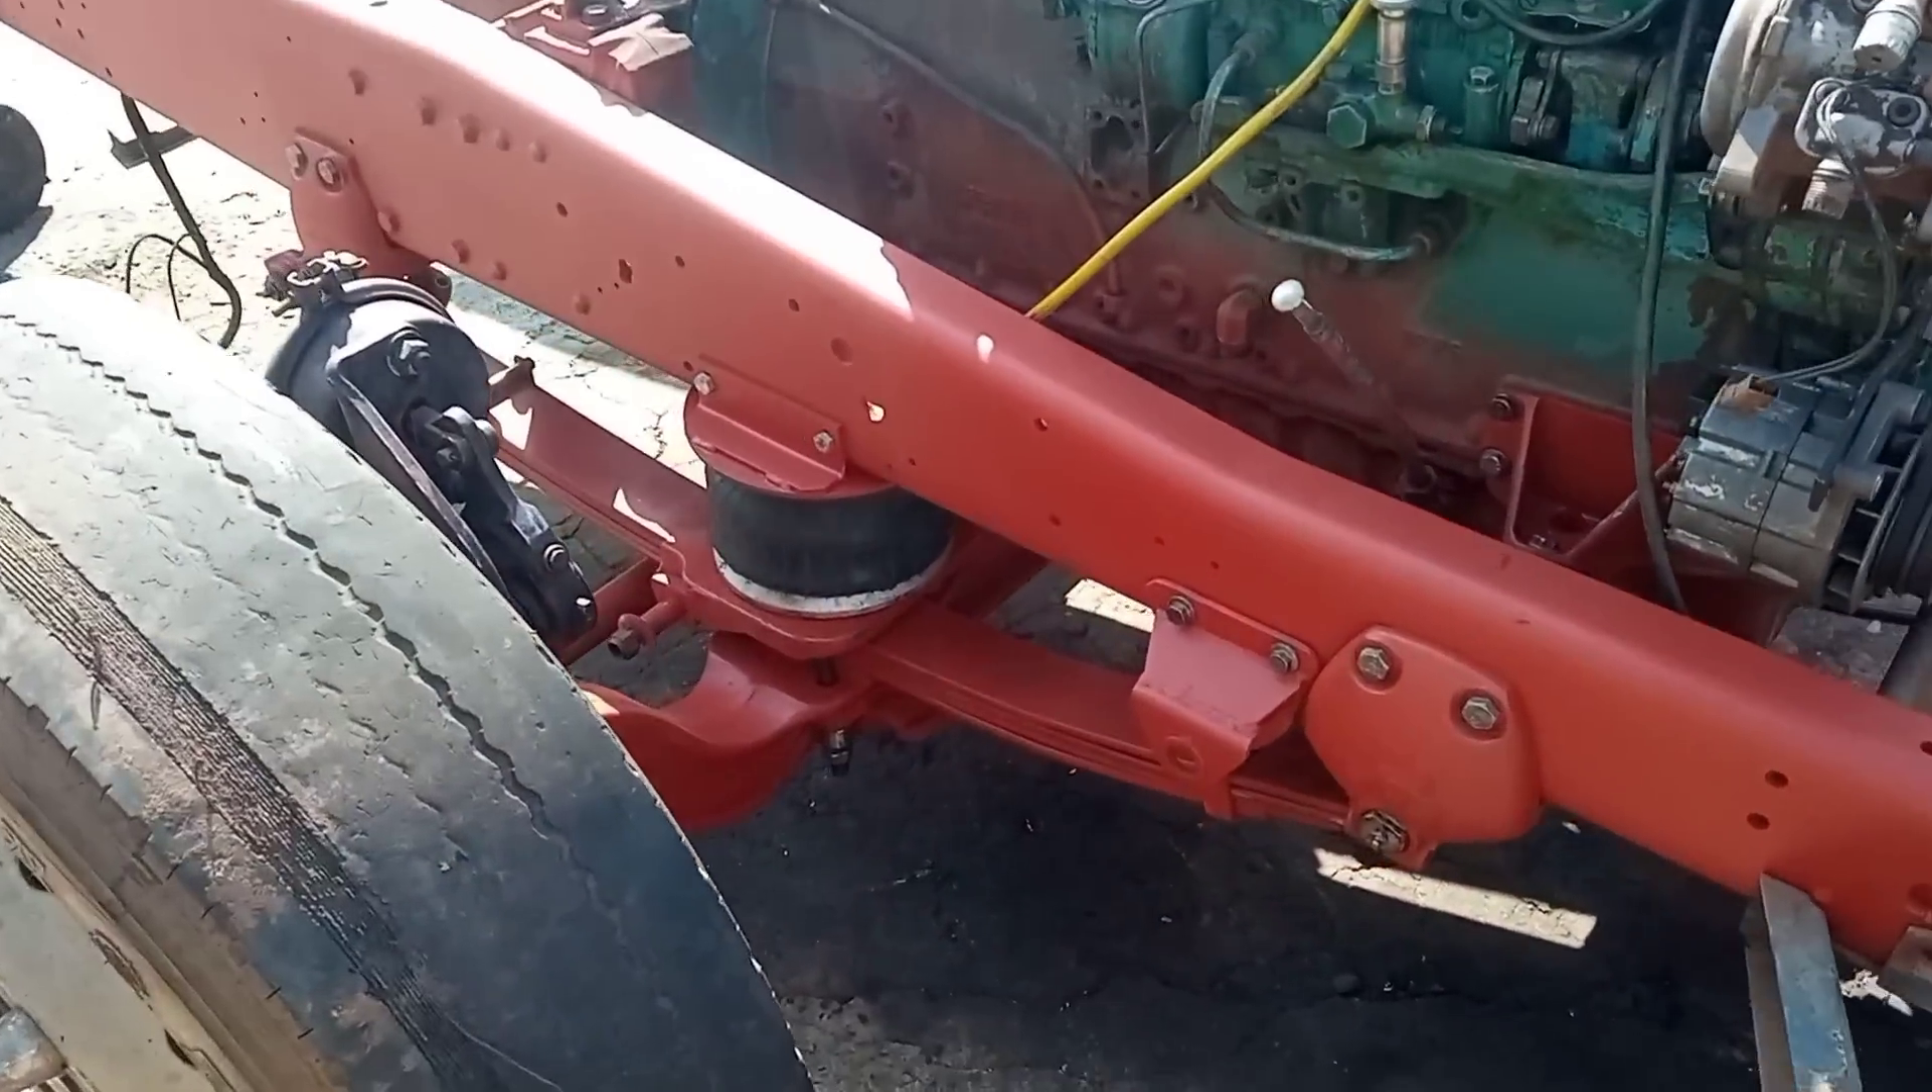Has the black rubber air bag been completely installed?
Yes.